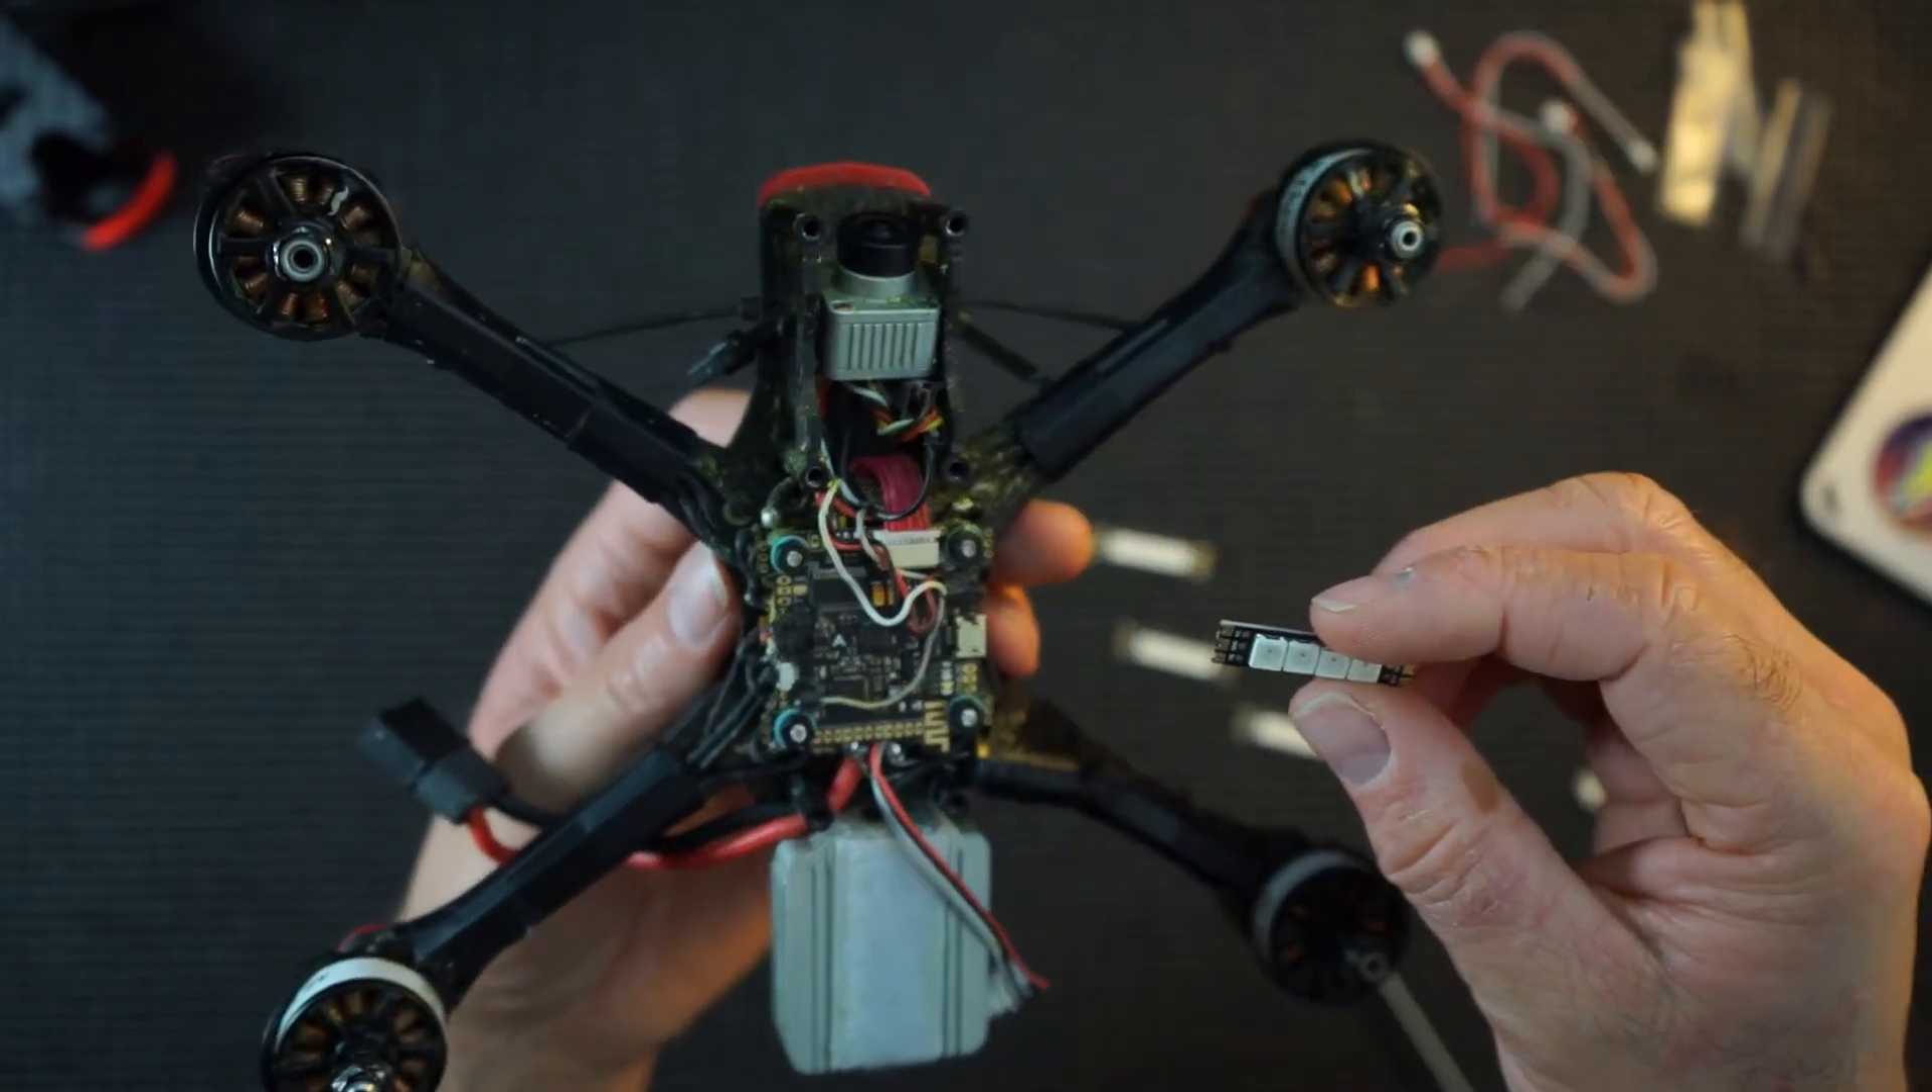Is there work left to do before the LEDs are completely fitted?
Yes.